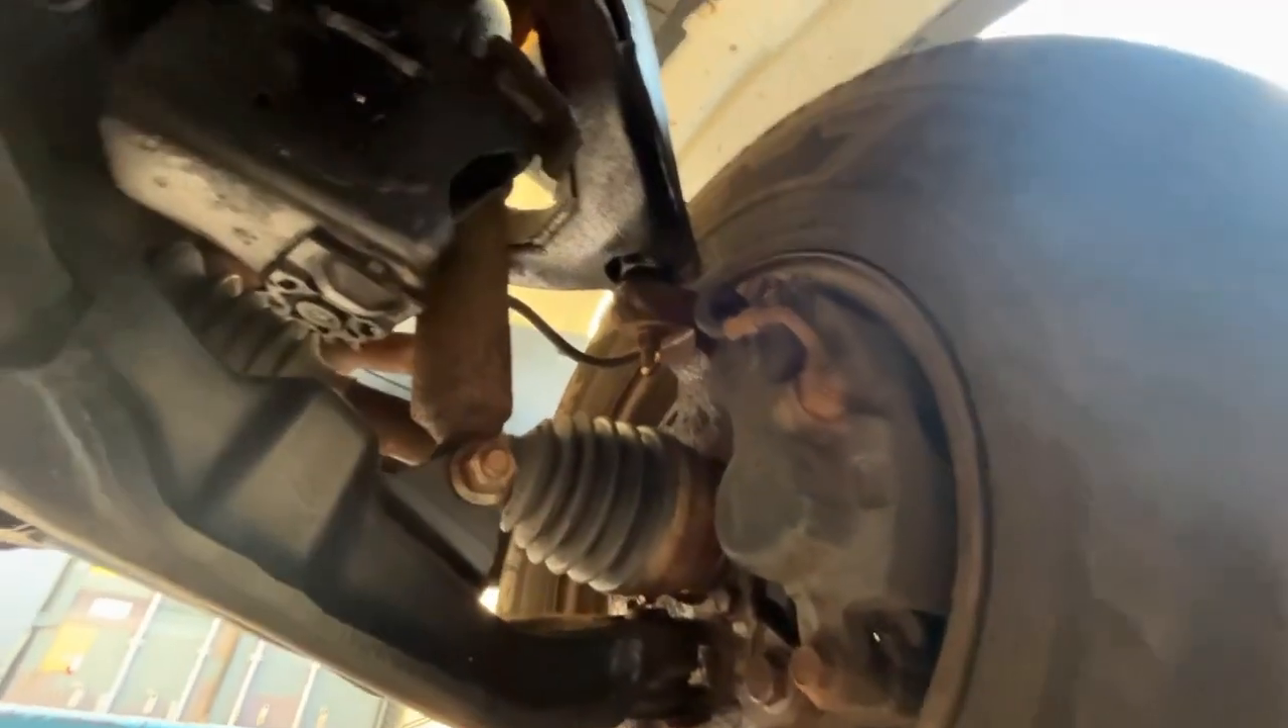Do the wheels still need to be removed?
Yes.